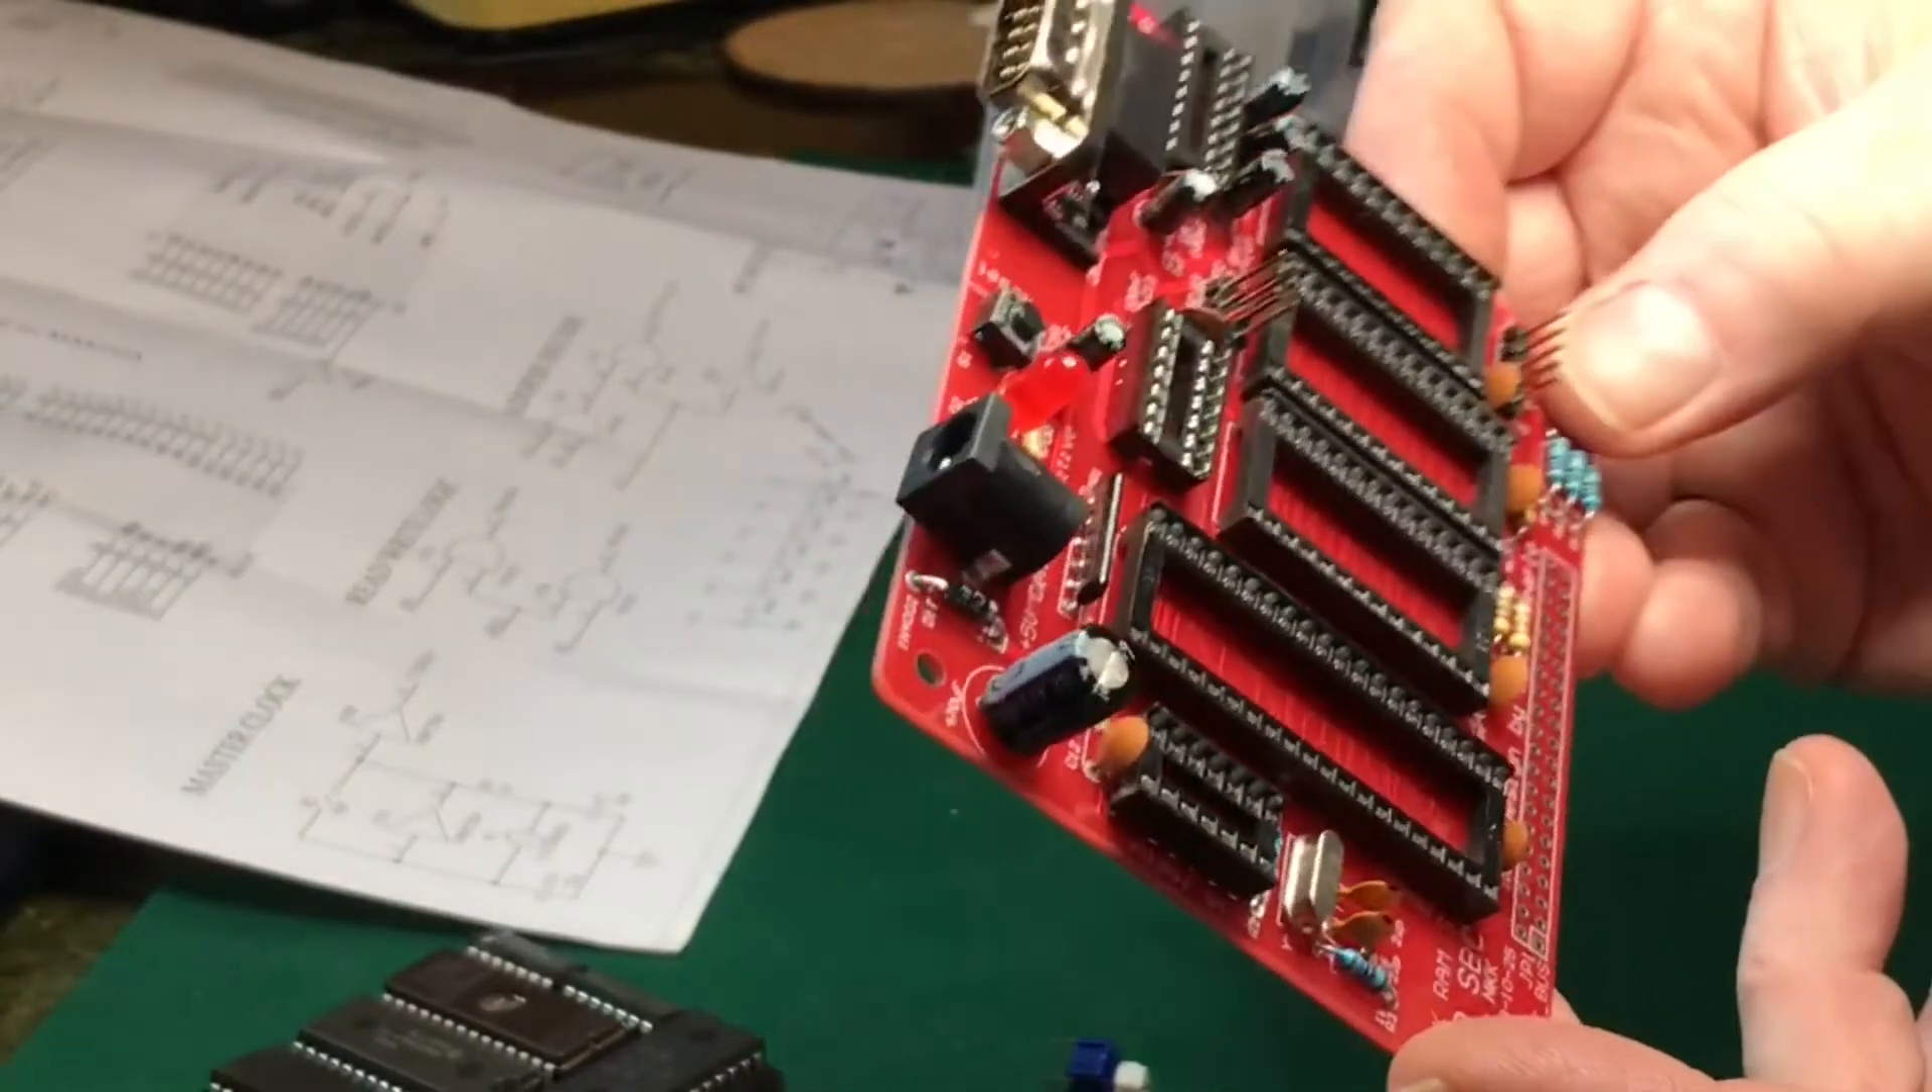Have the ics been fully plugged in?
No.